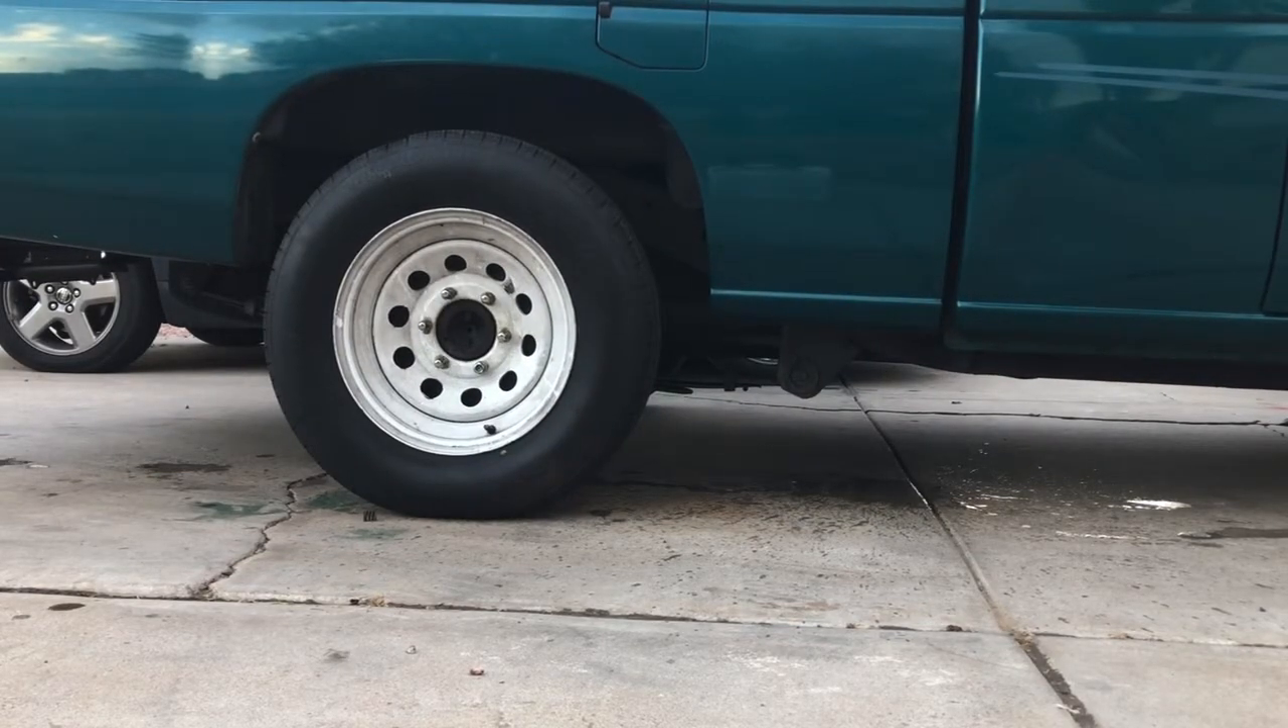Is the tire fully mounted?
Yes.